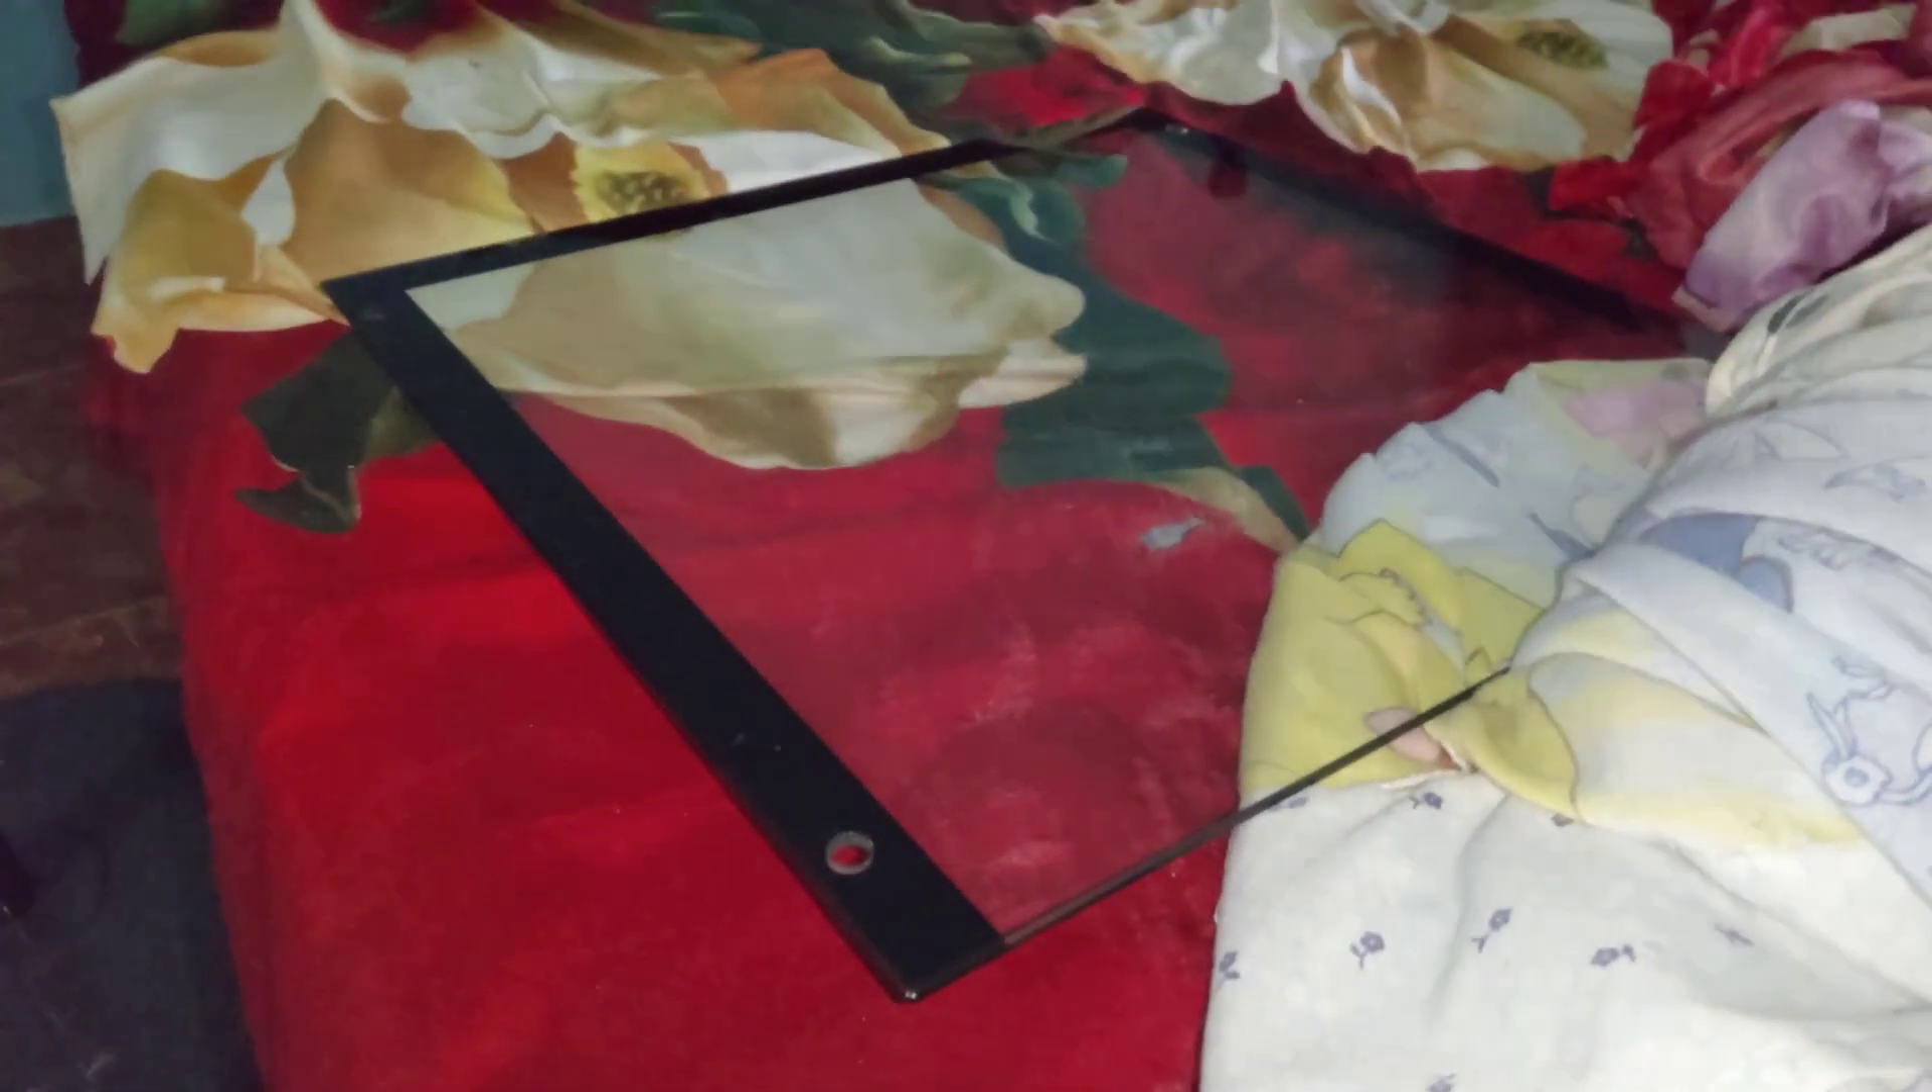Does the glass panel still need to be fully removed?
No.